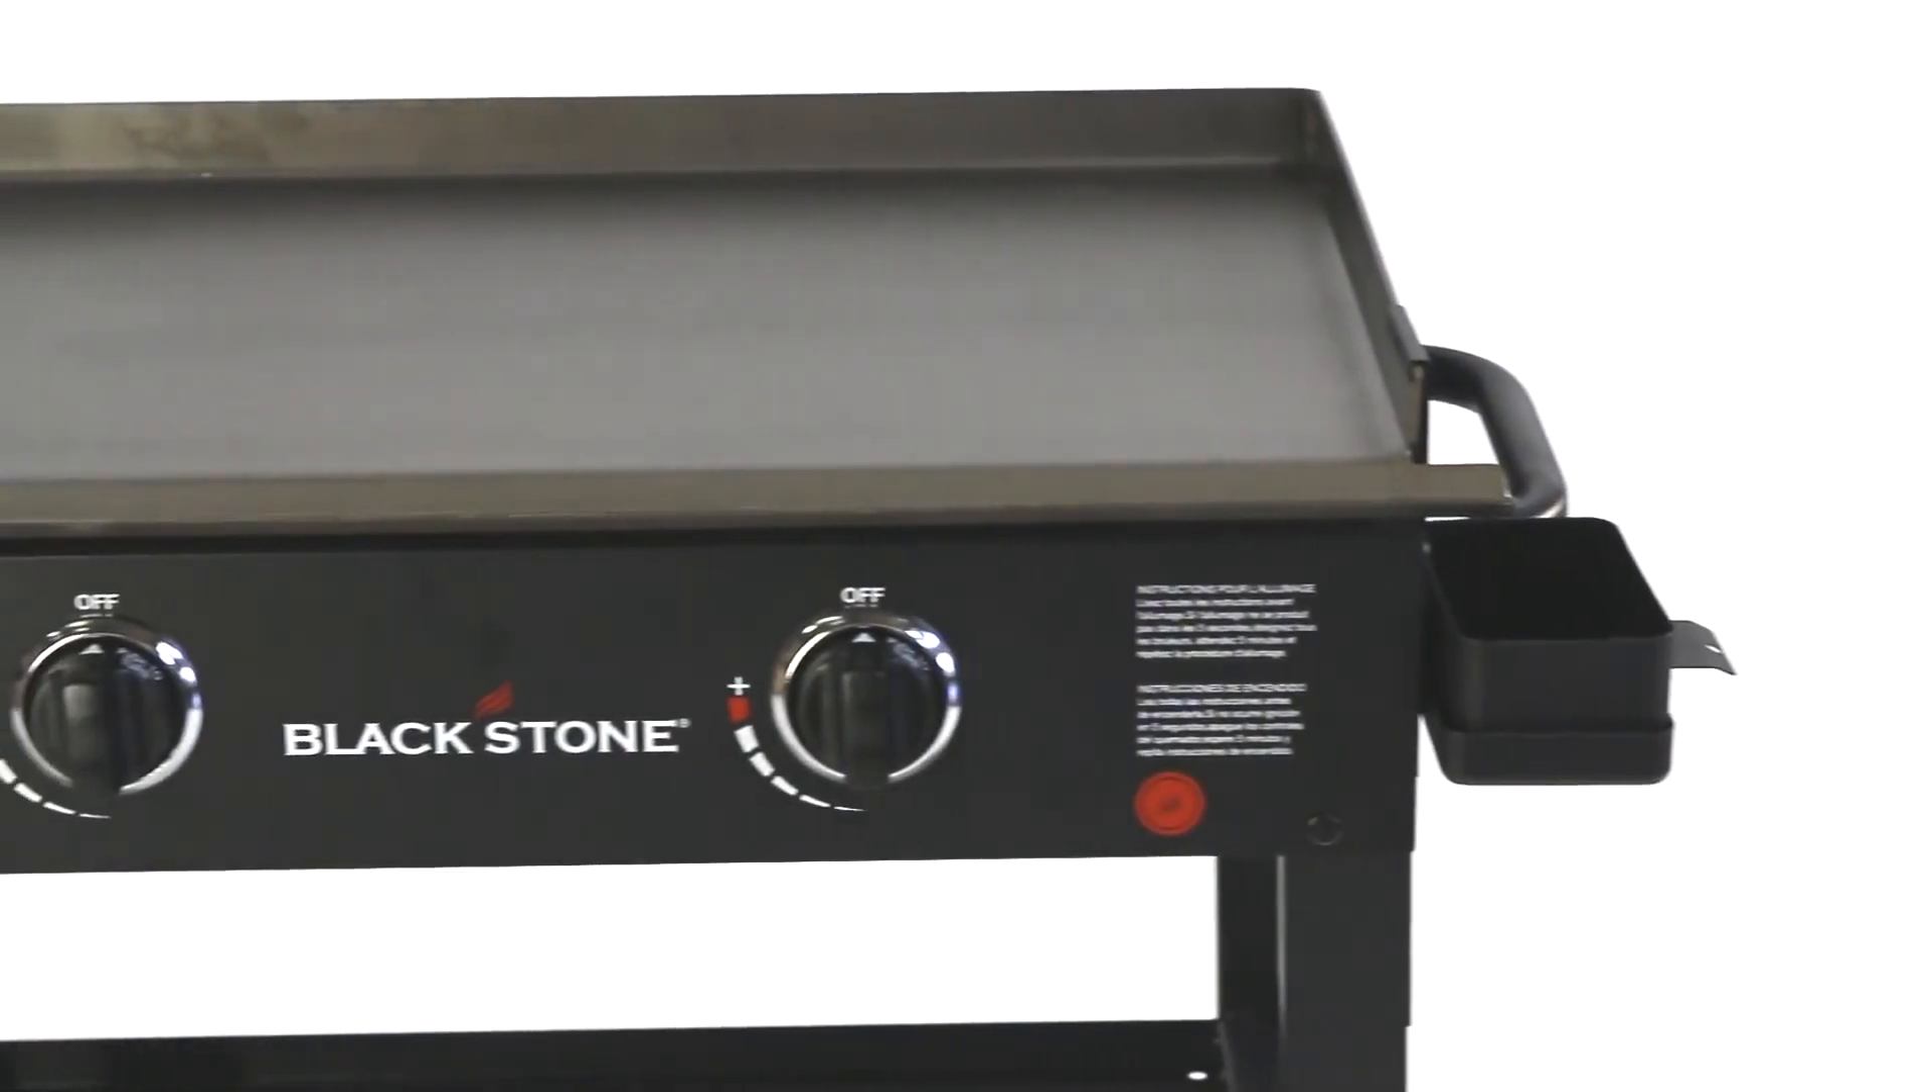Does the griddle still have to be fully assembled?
No.